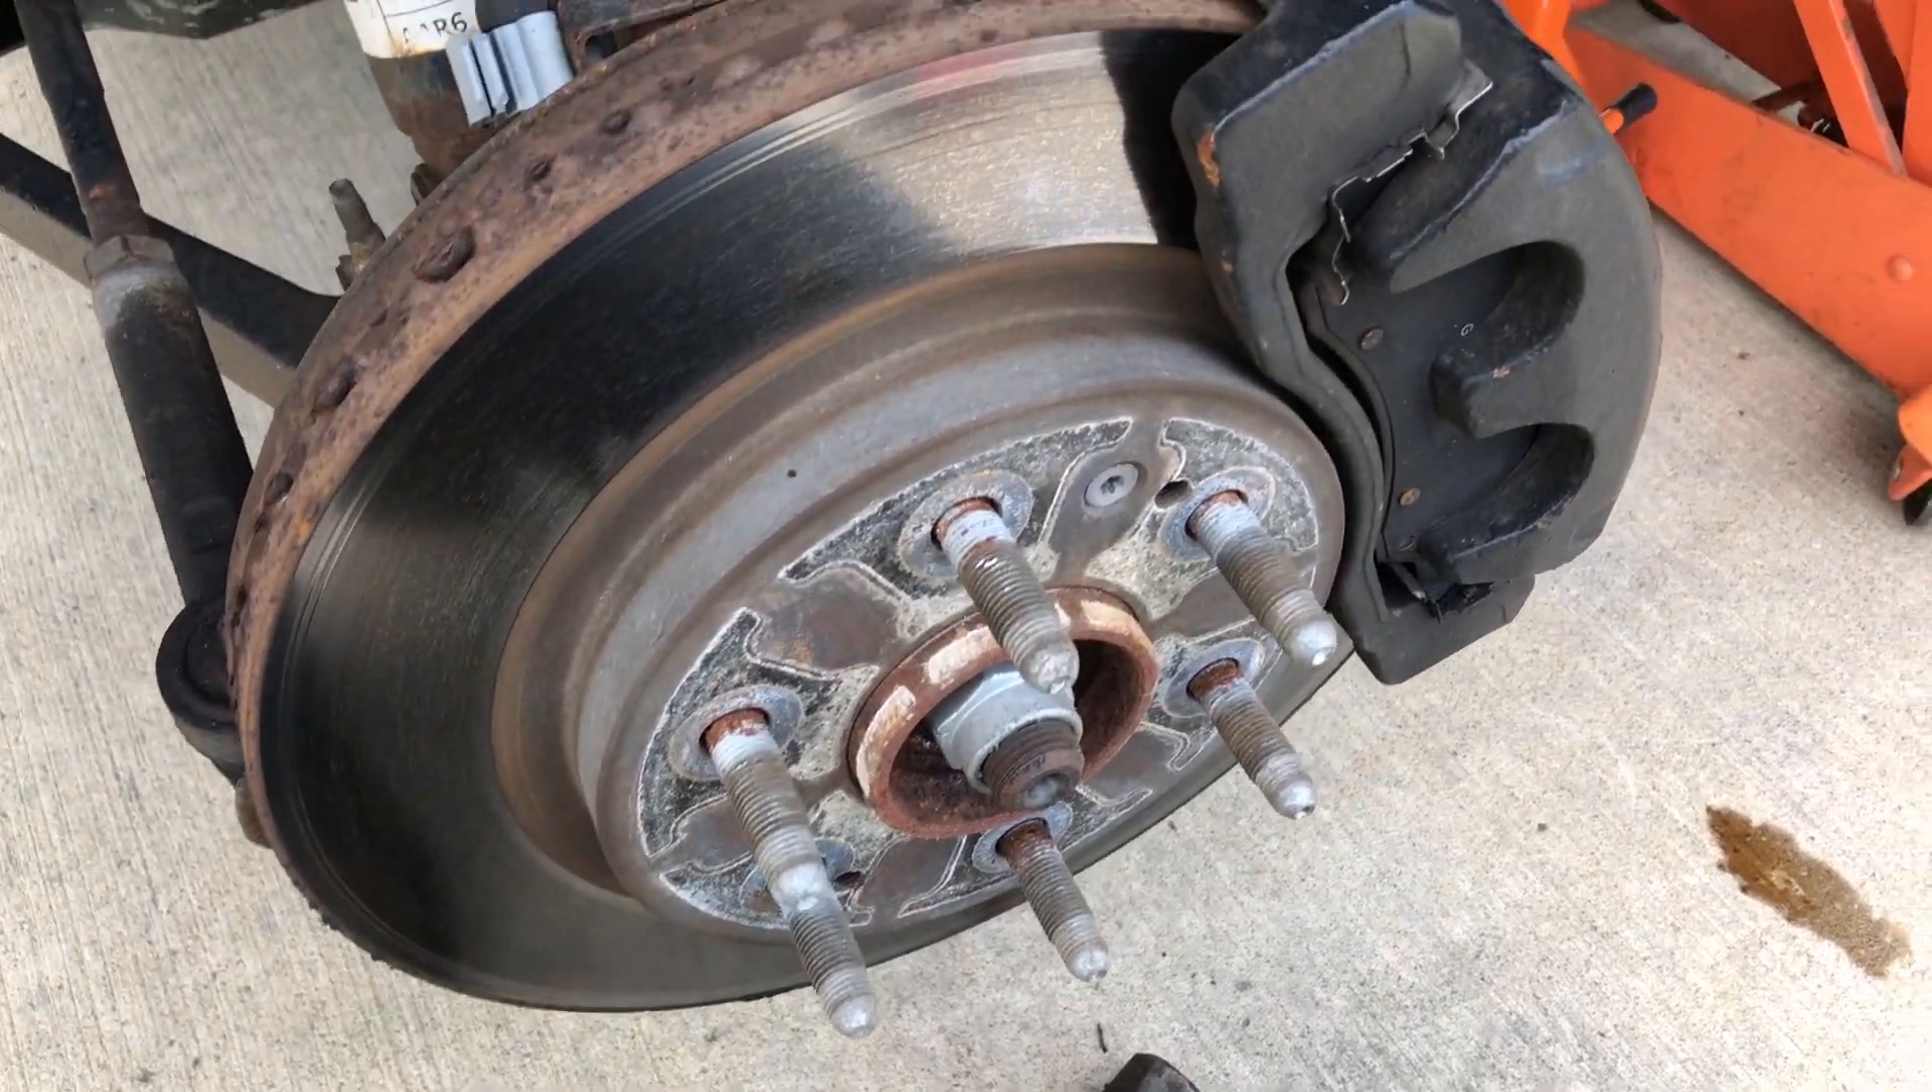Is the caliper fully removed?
No.